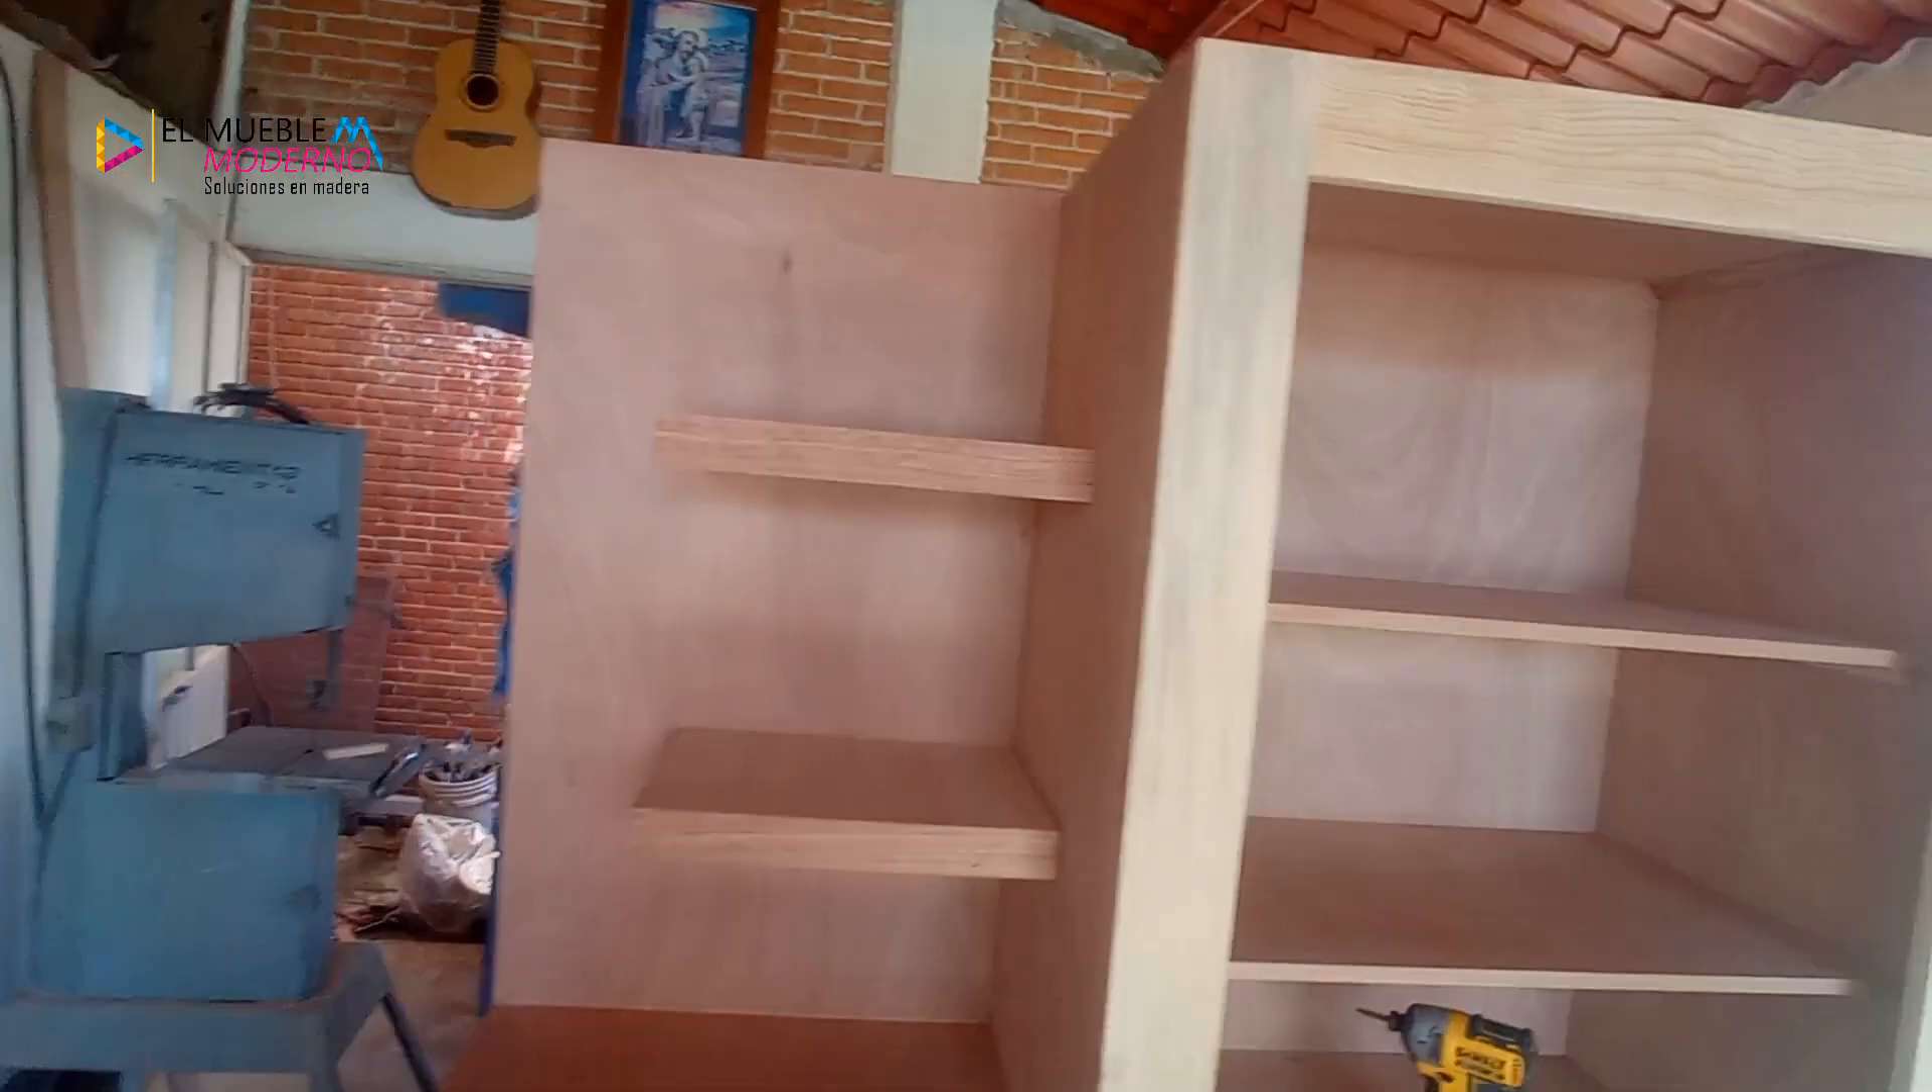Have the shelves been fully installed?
Yes.